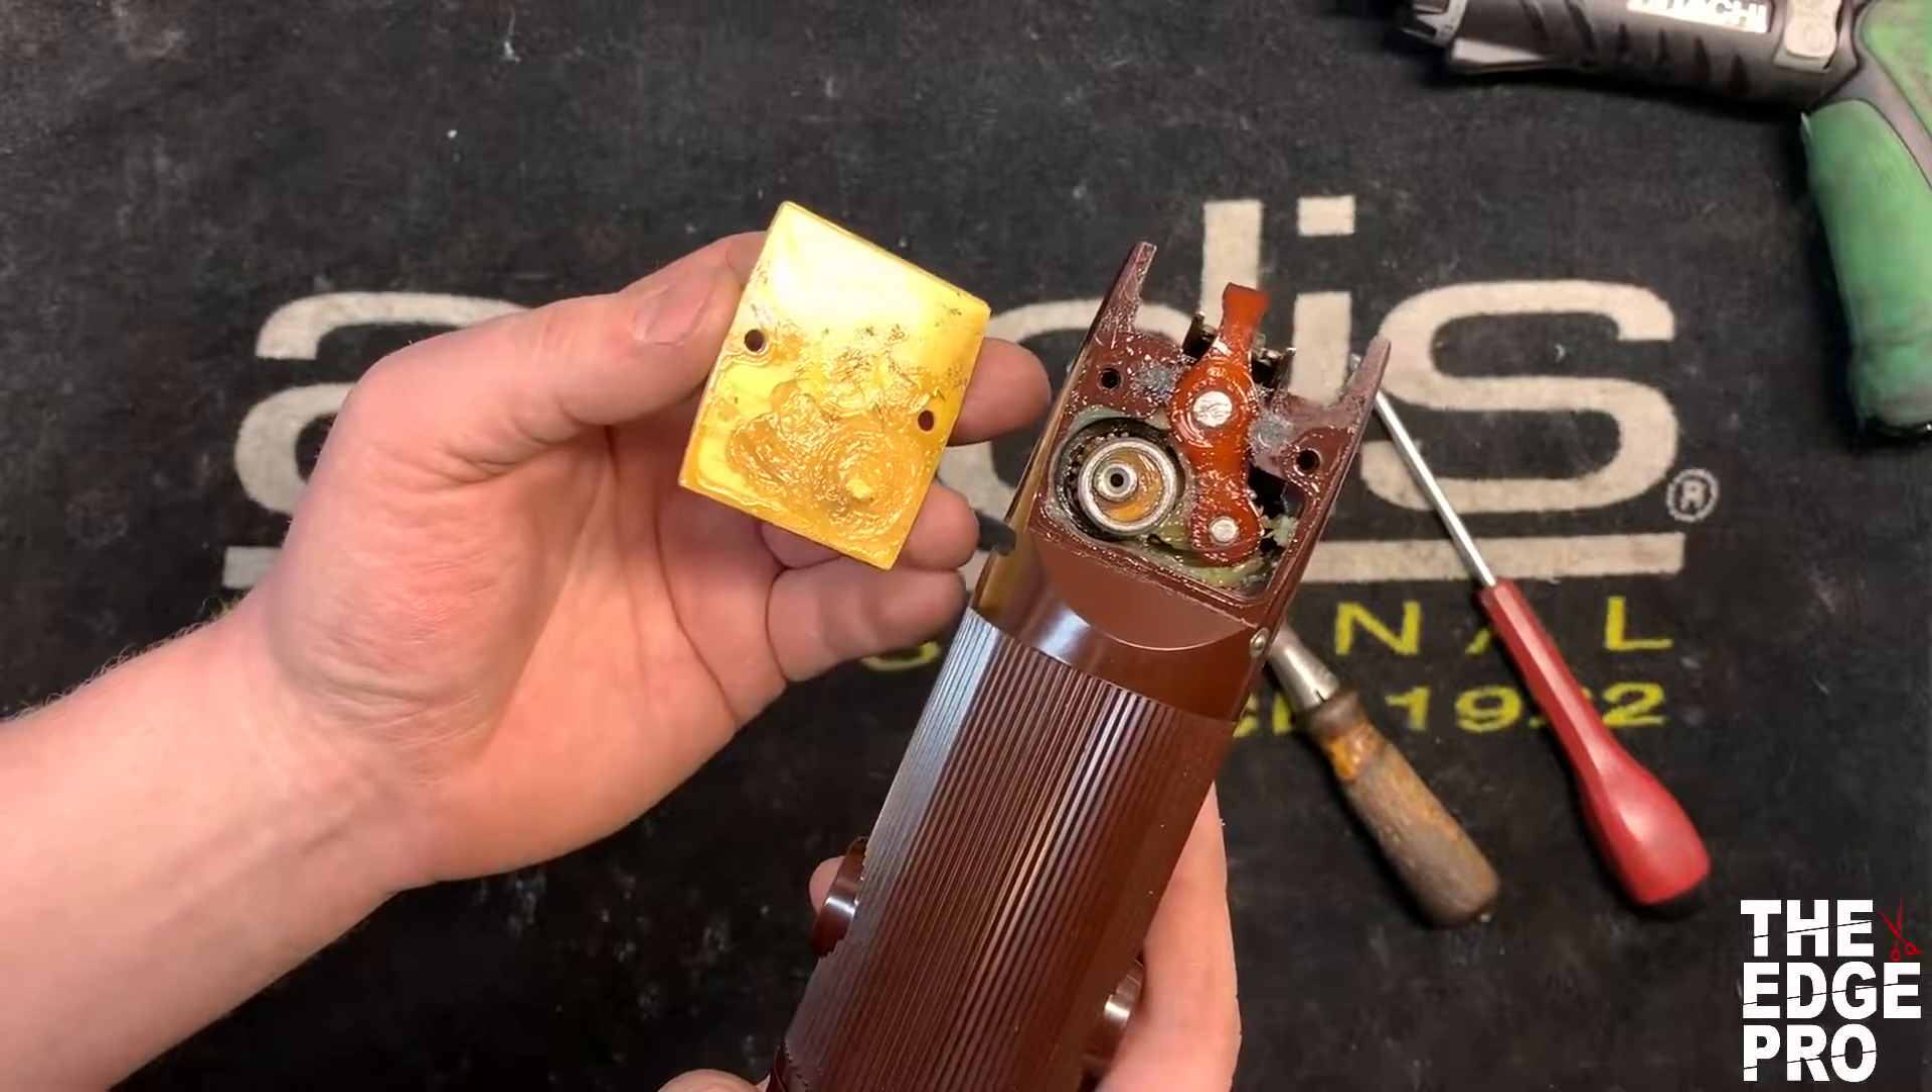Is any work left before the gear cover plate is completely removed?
No.